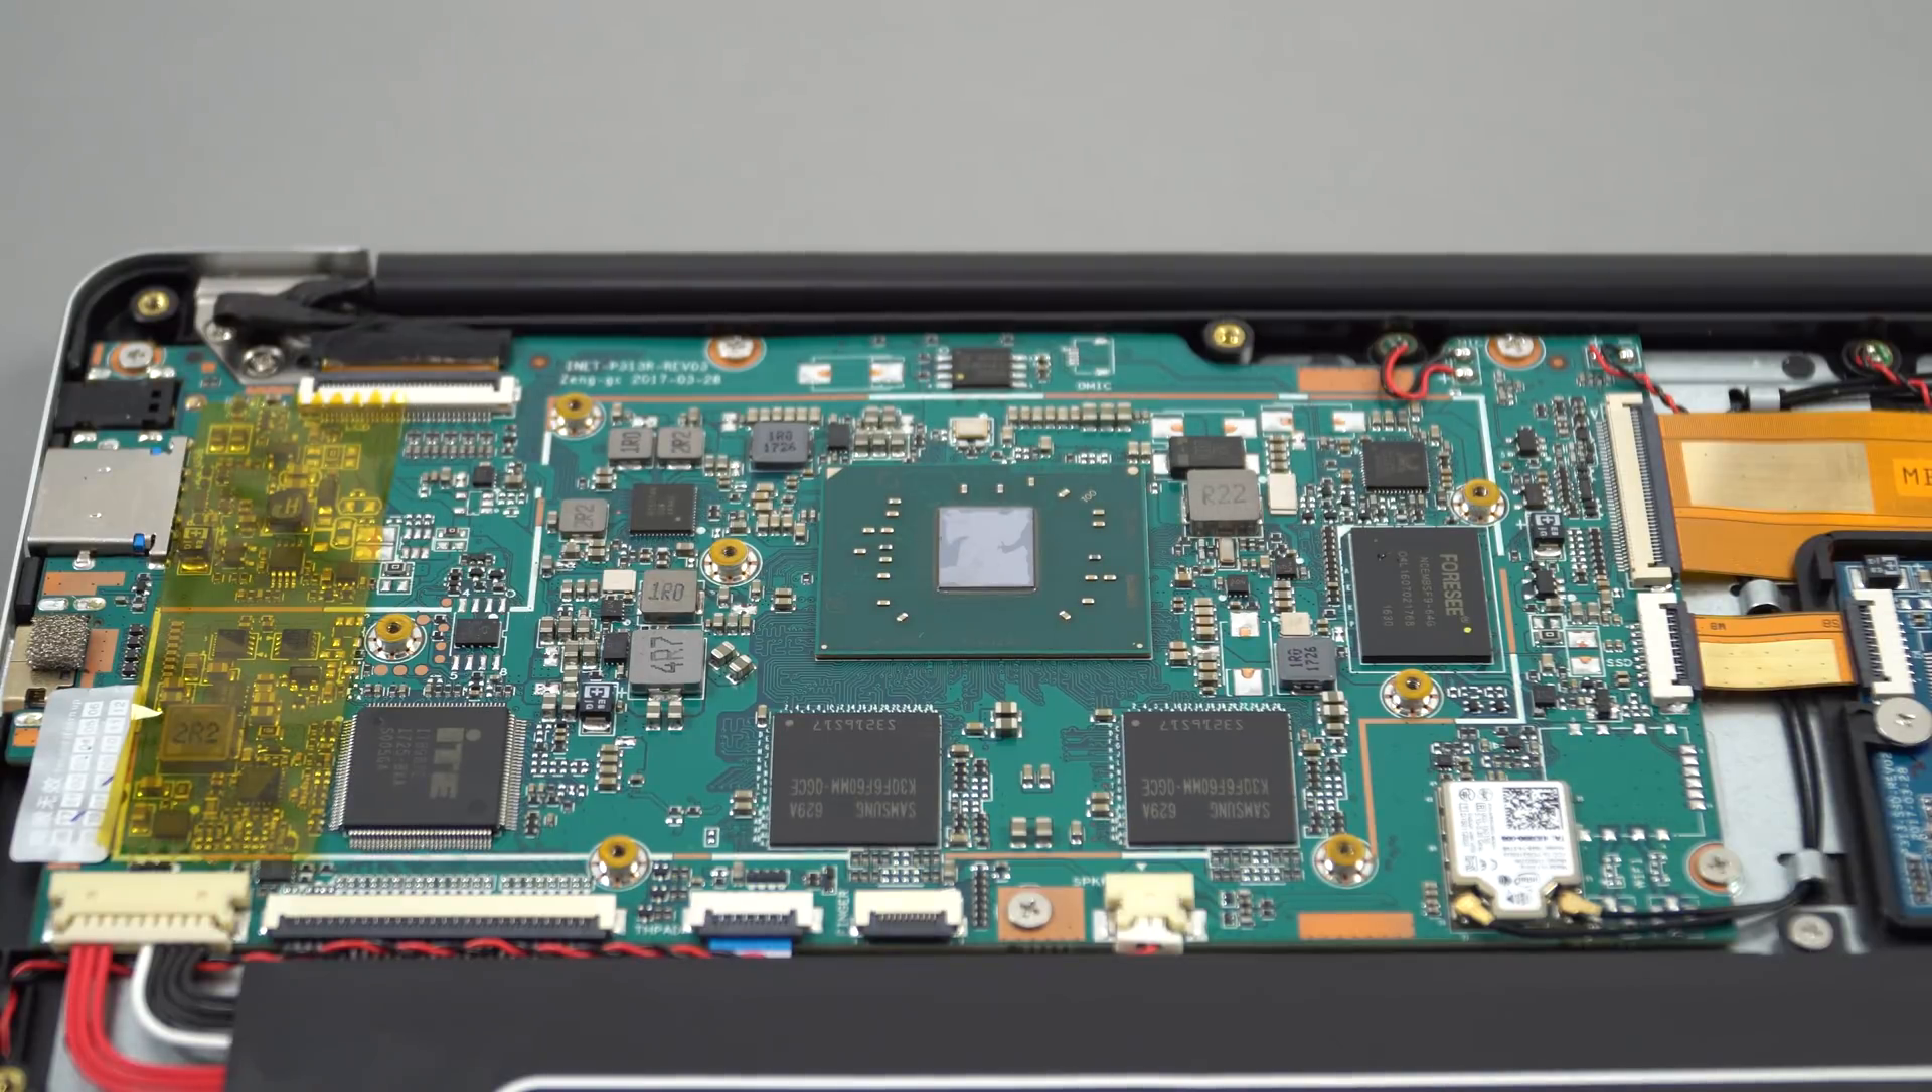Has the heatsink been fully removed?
Yes.